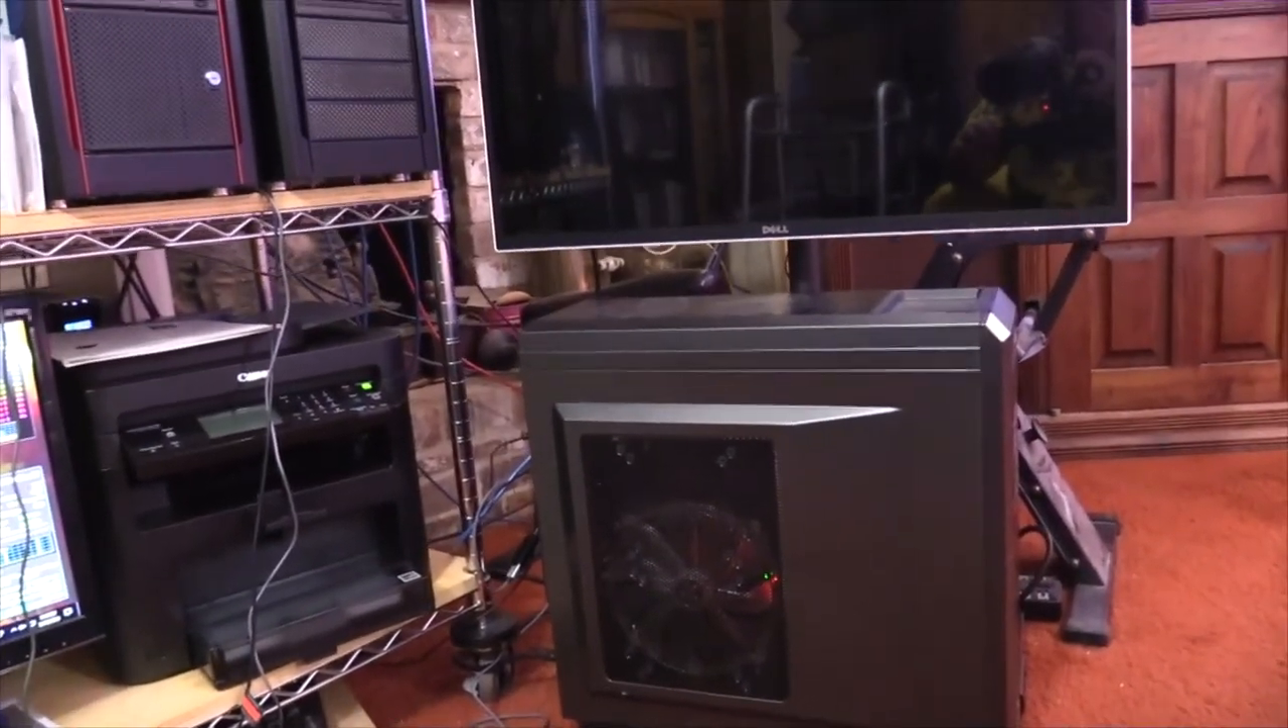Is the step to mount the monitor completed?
Yes.